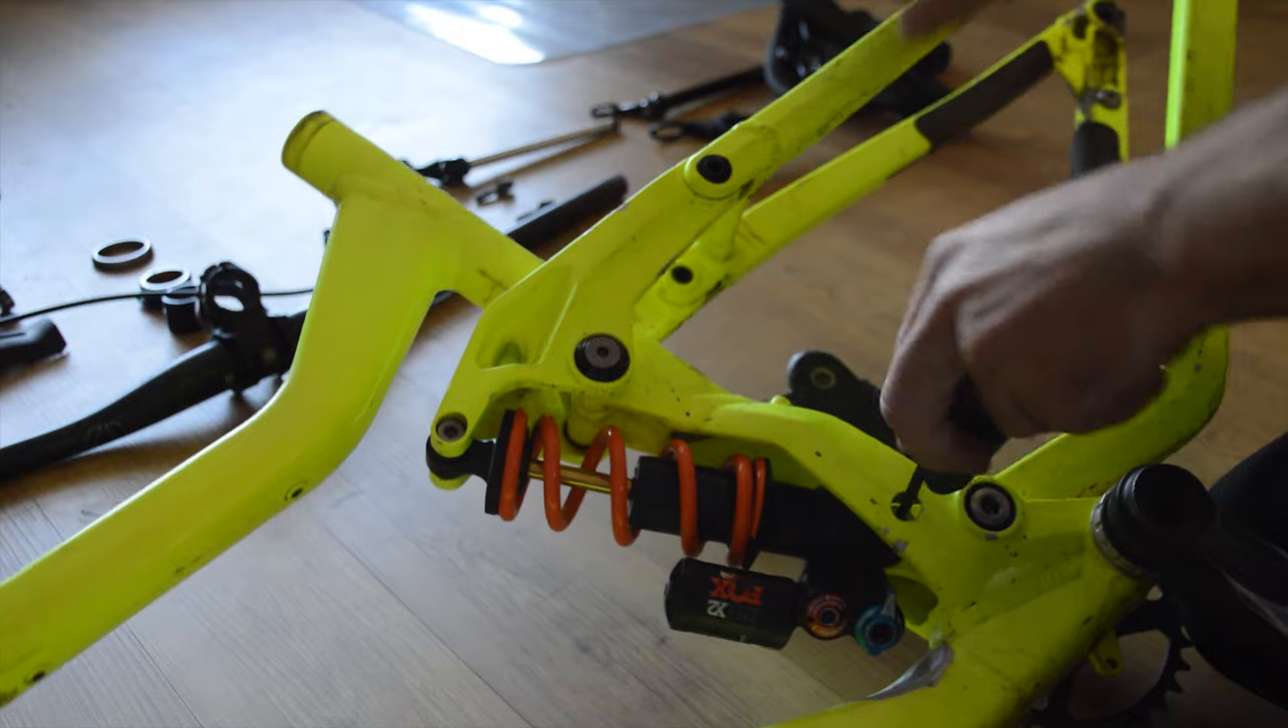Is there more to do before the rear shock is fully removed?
Yes.